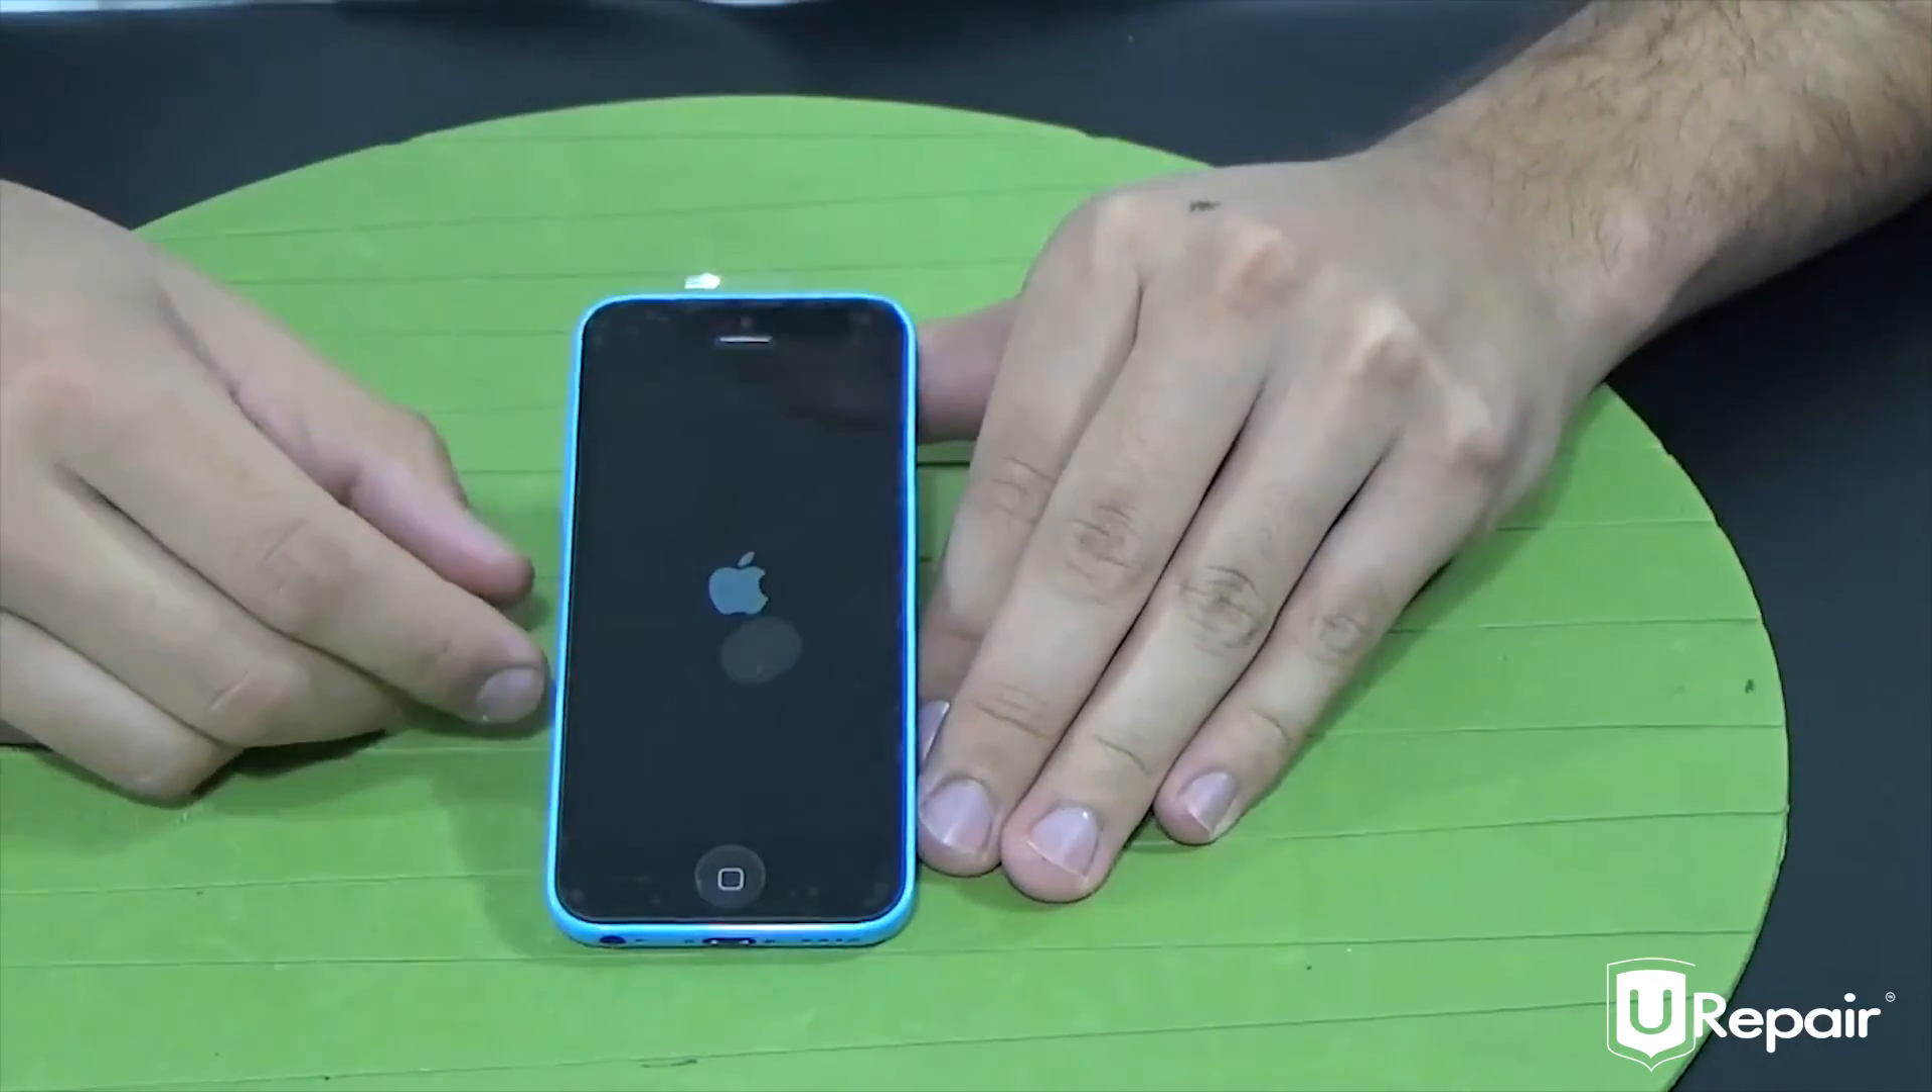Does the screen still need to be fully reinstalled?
No.